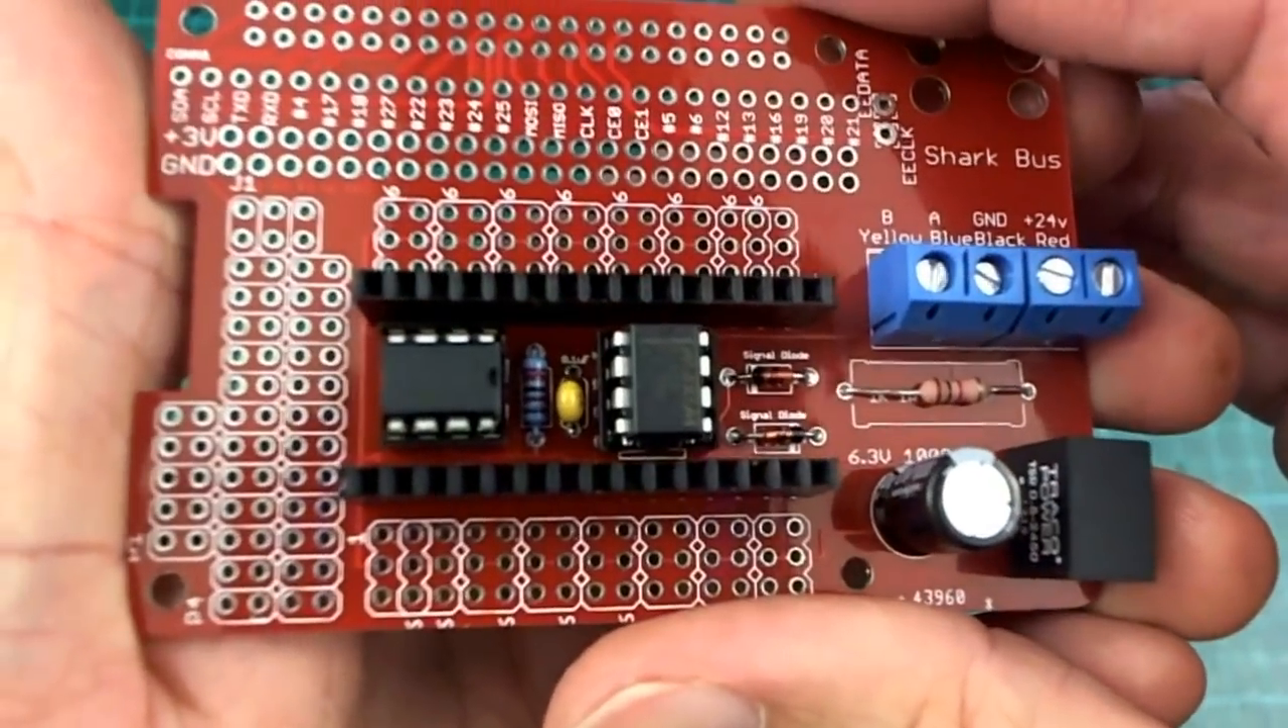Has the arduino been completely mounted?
No.